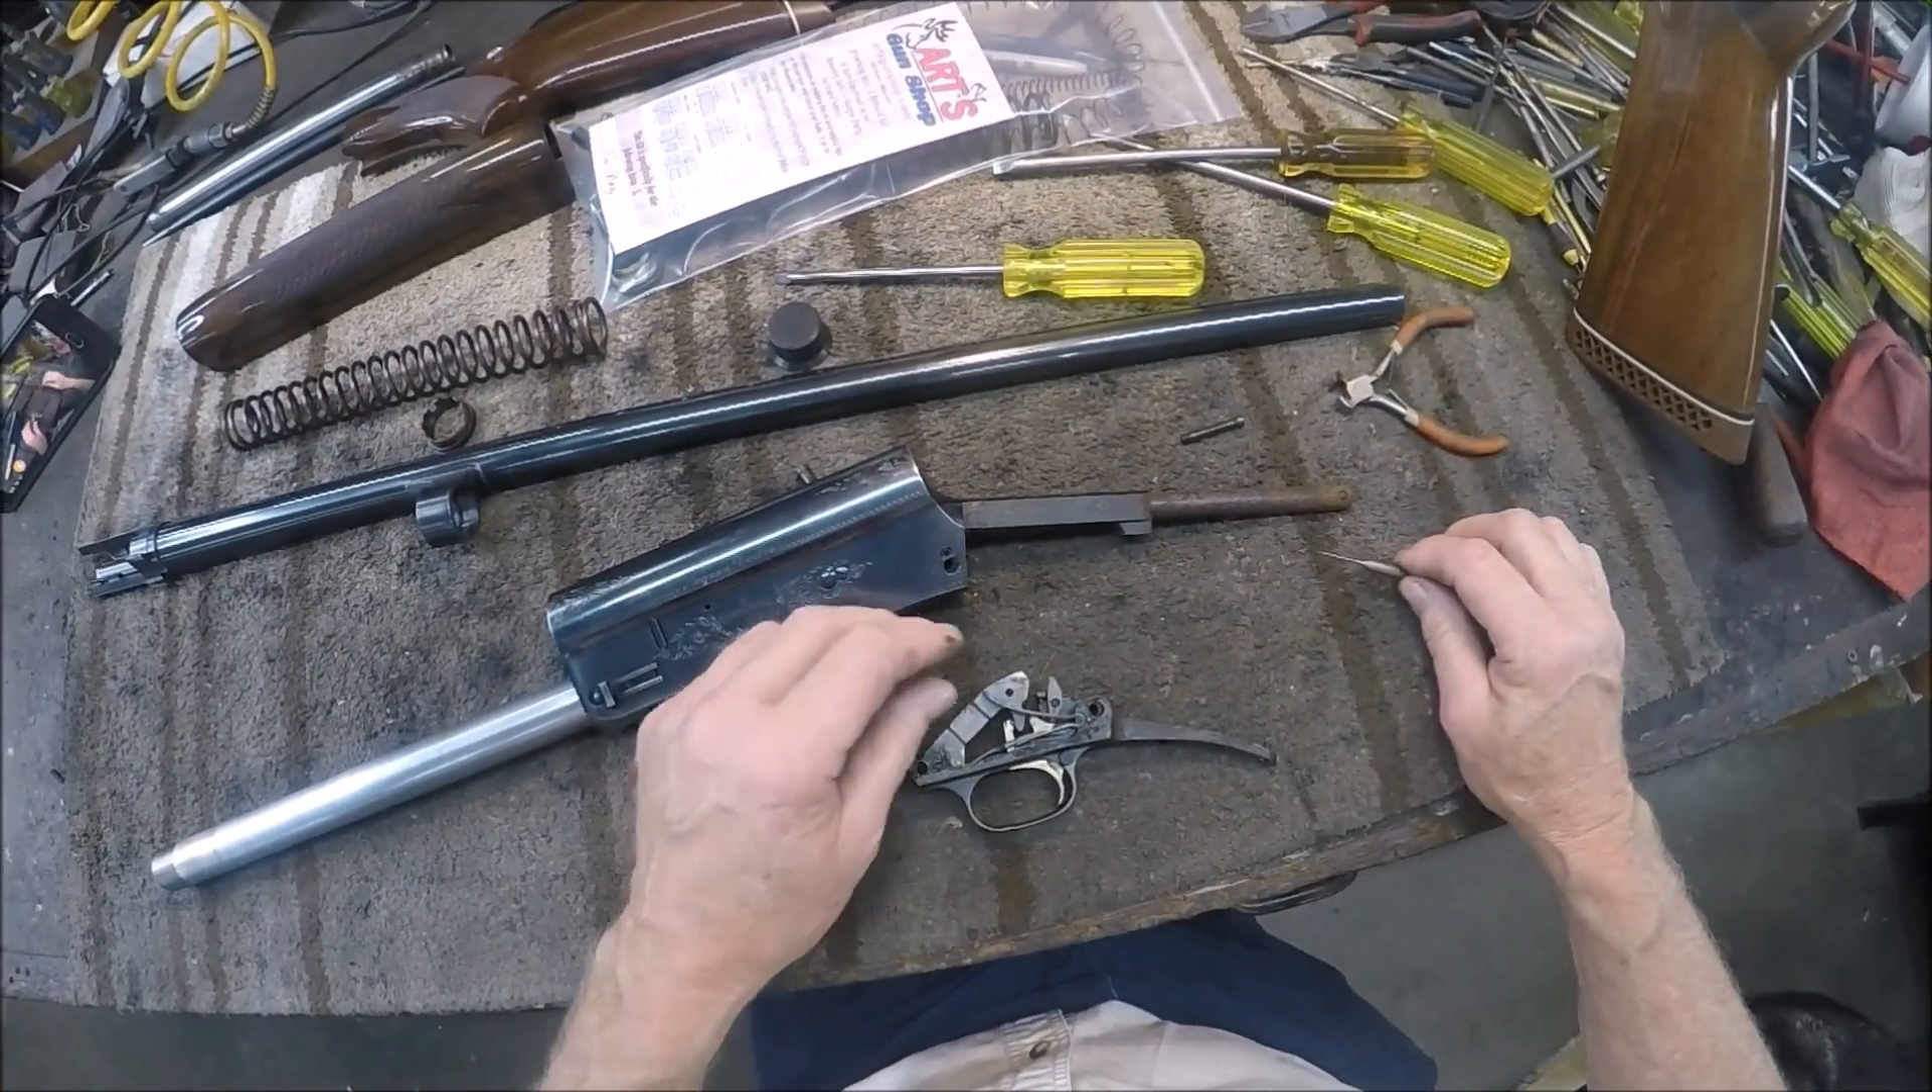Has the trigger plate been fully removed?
Yes.